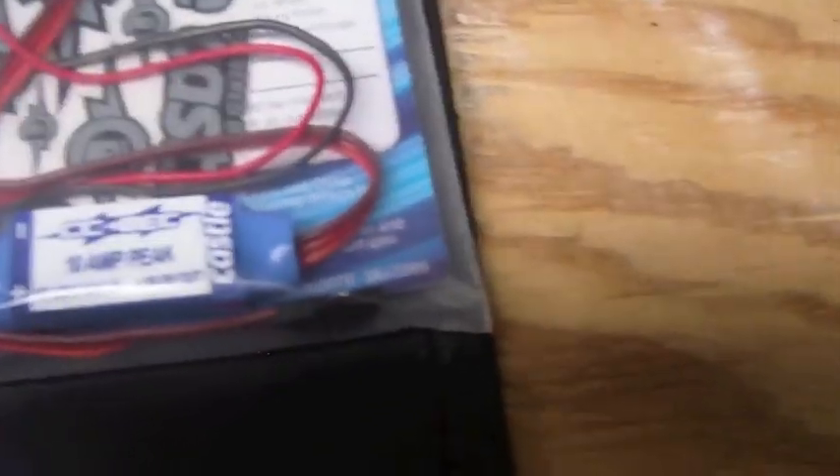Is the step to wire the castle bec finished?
No.